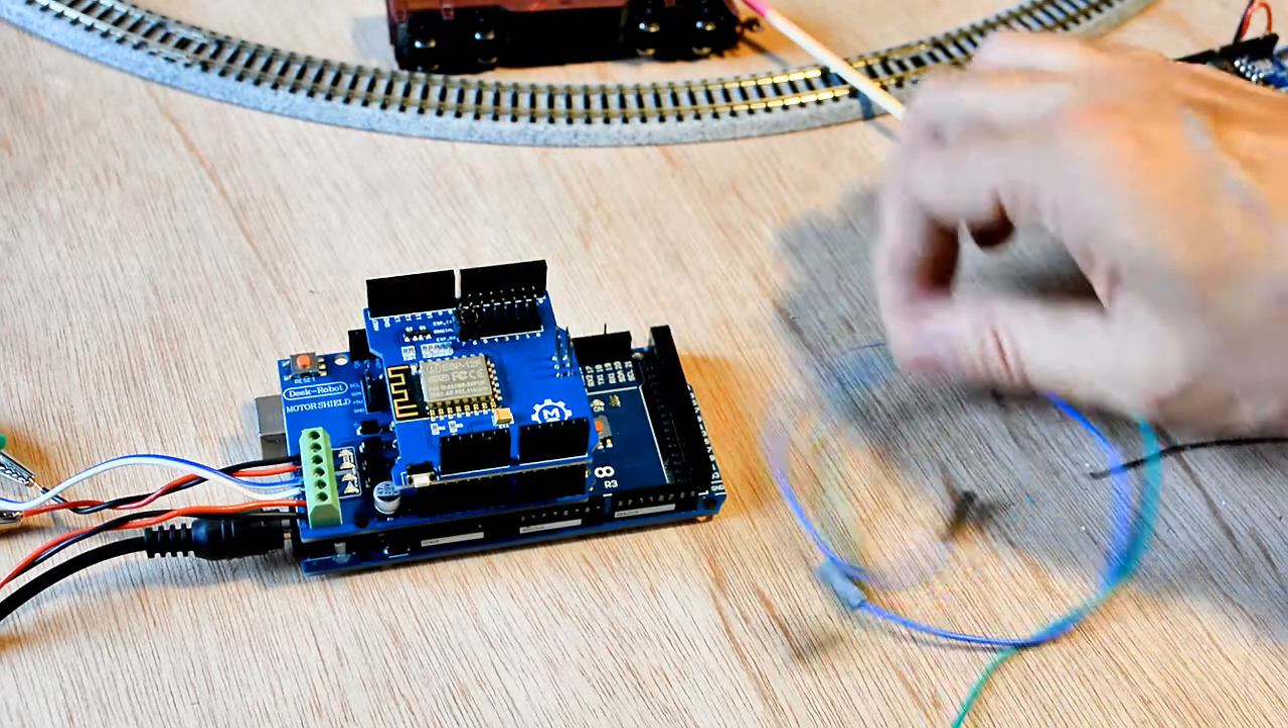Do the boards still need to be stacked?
No.